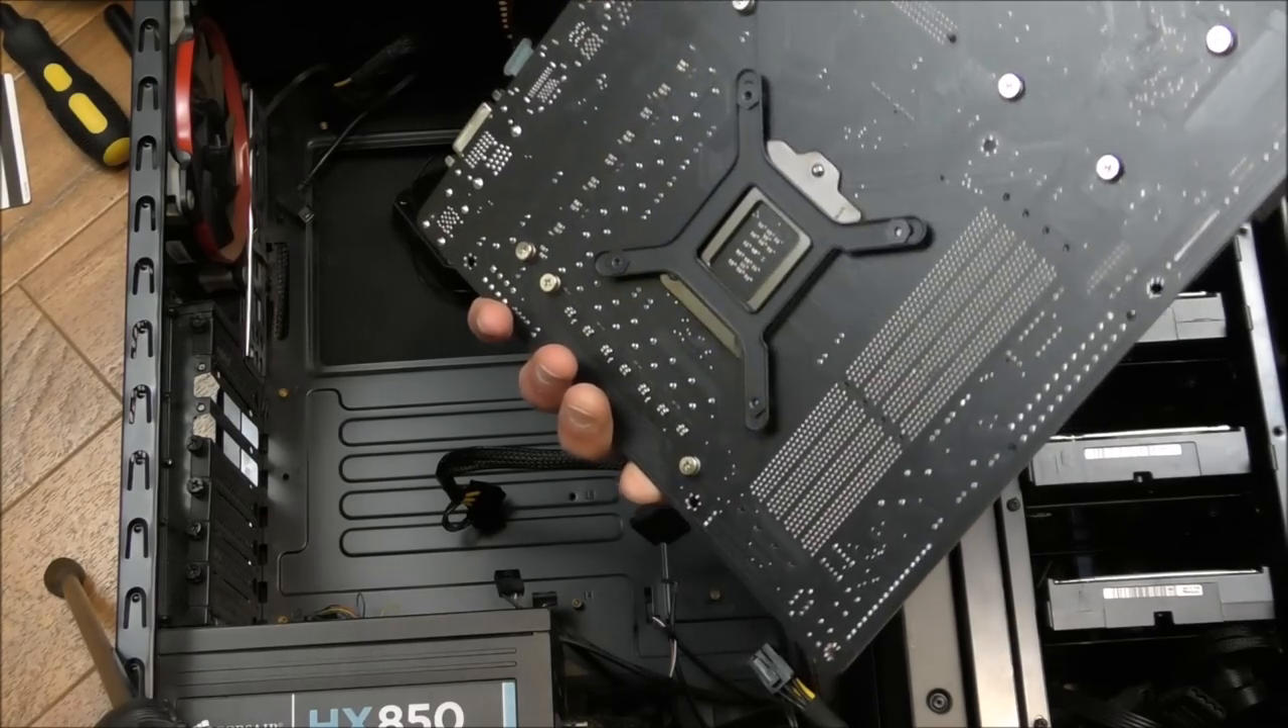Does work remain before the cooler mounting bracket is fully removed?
Yes.